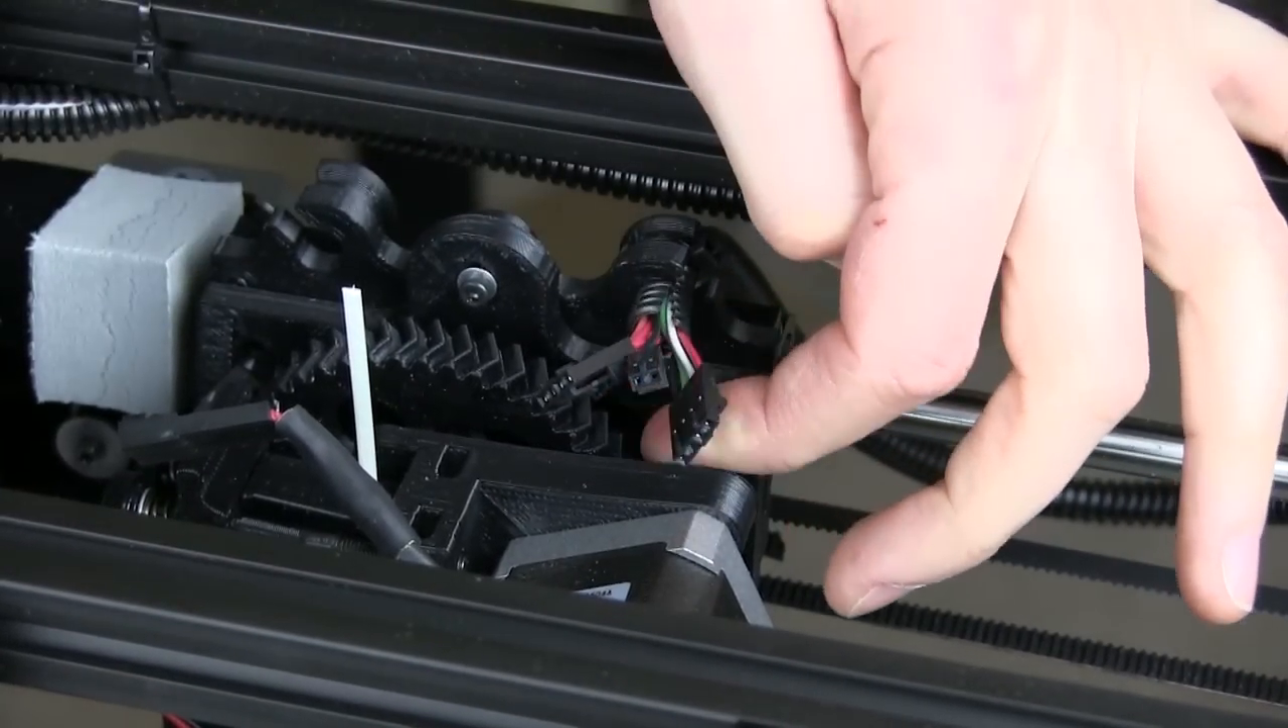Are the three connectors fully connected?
No.